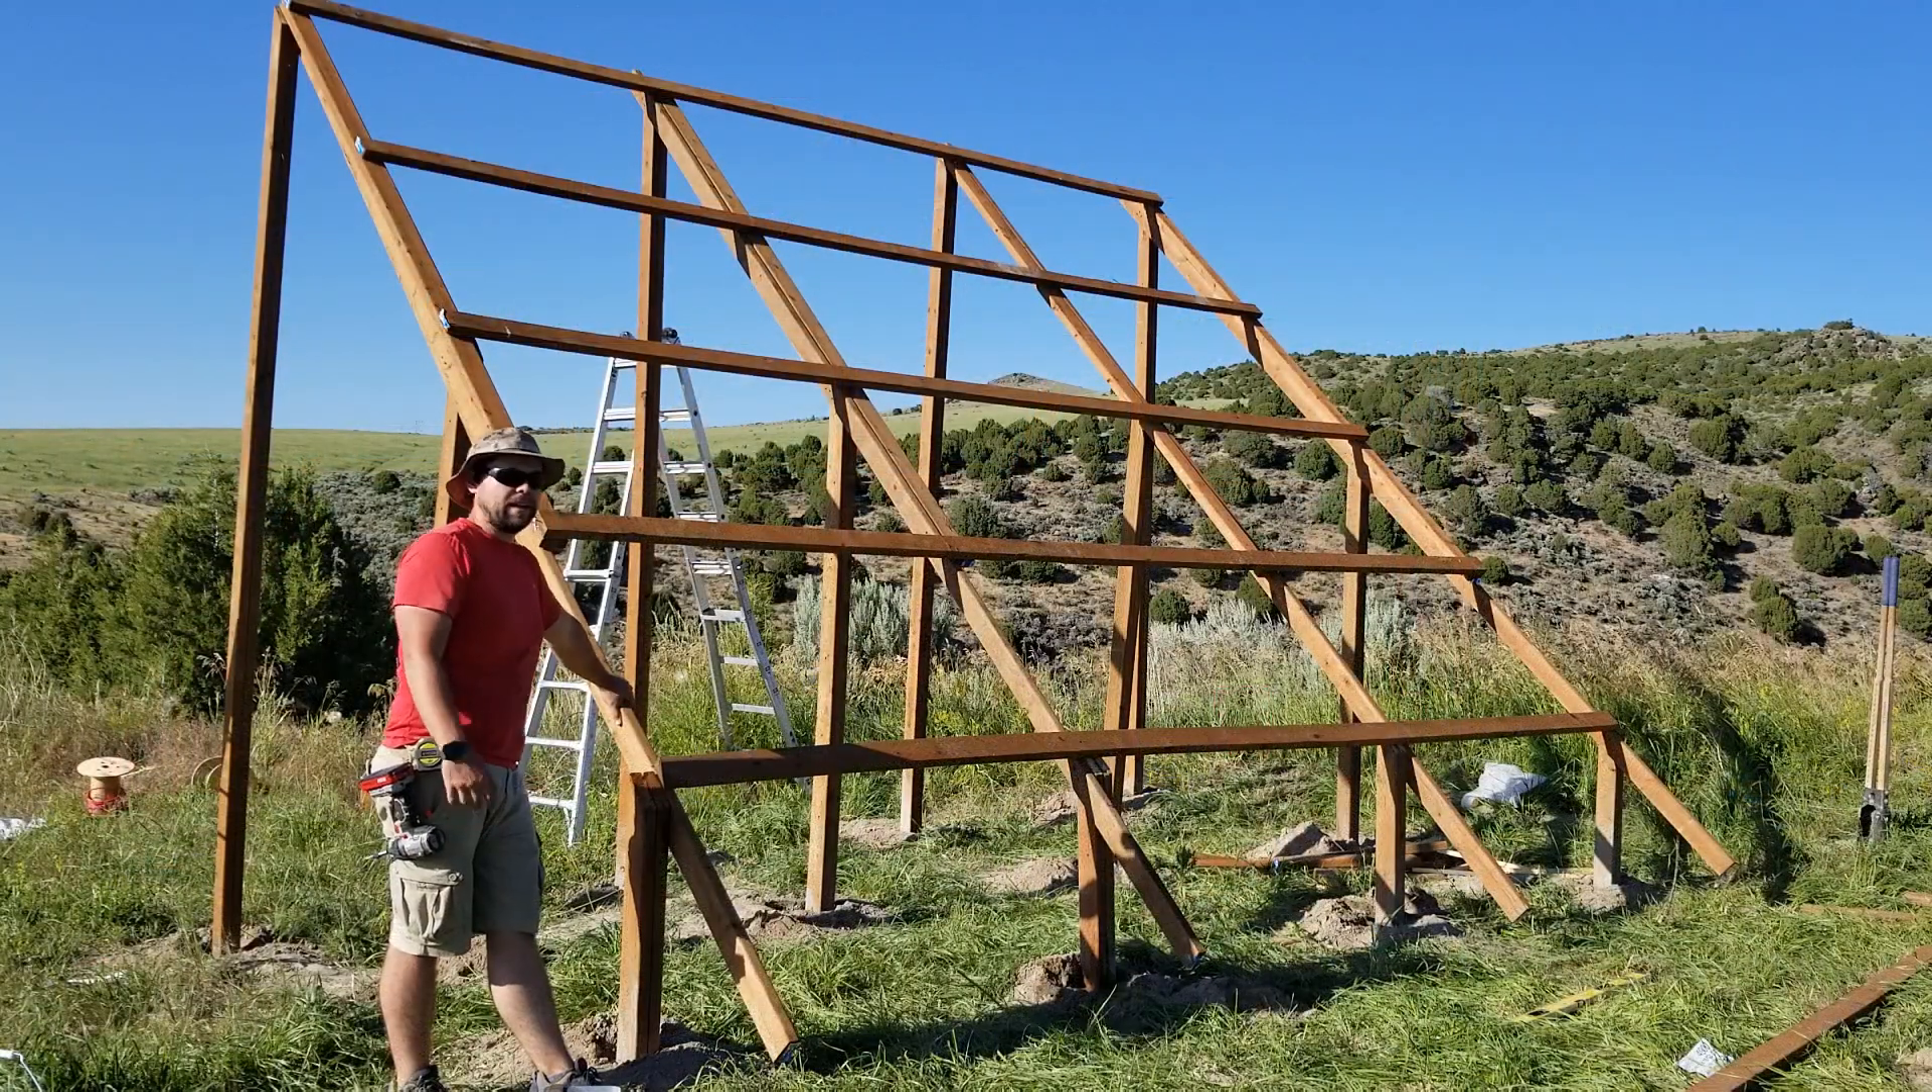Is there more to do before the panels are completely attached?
Yes.